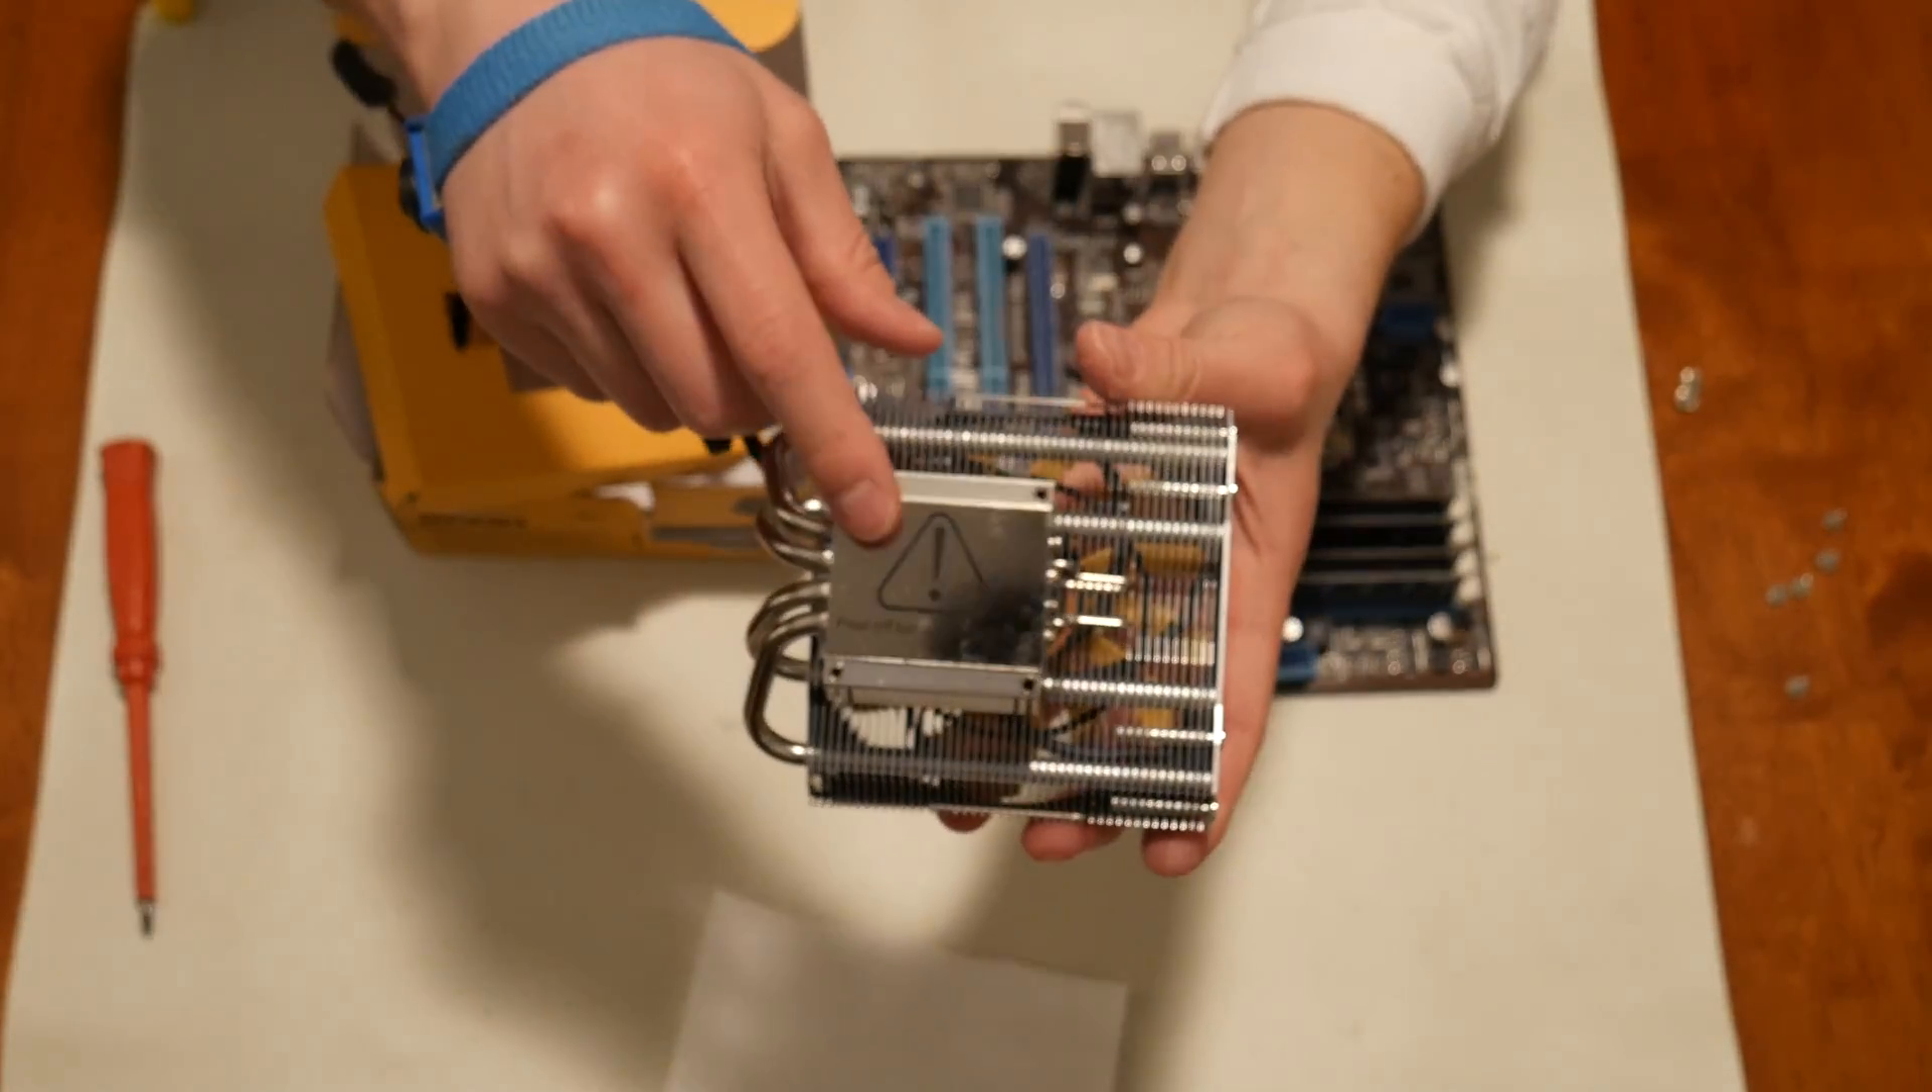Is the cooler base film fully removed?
No.